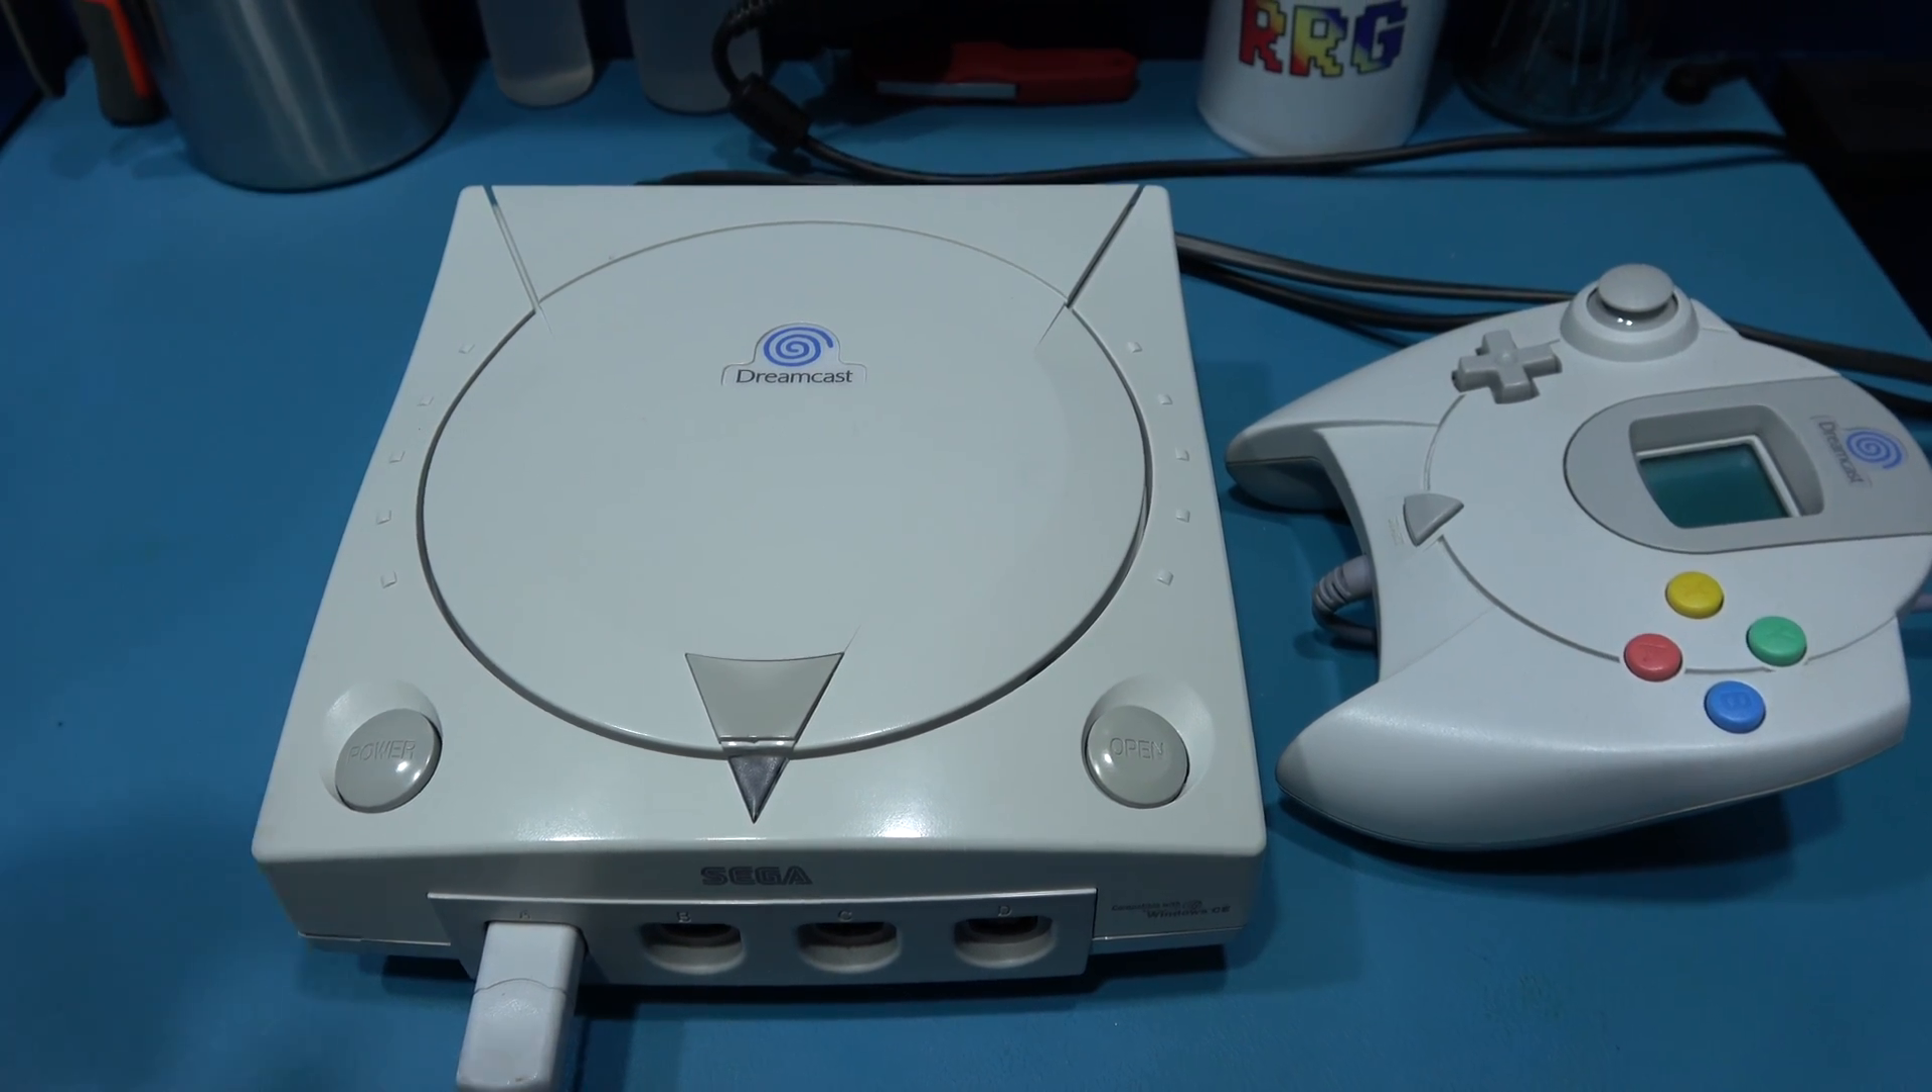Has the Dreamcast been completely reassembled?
Yes.